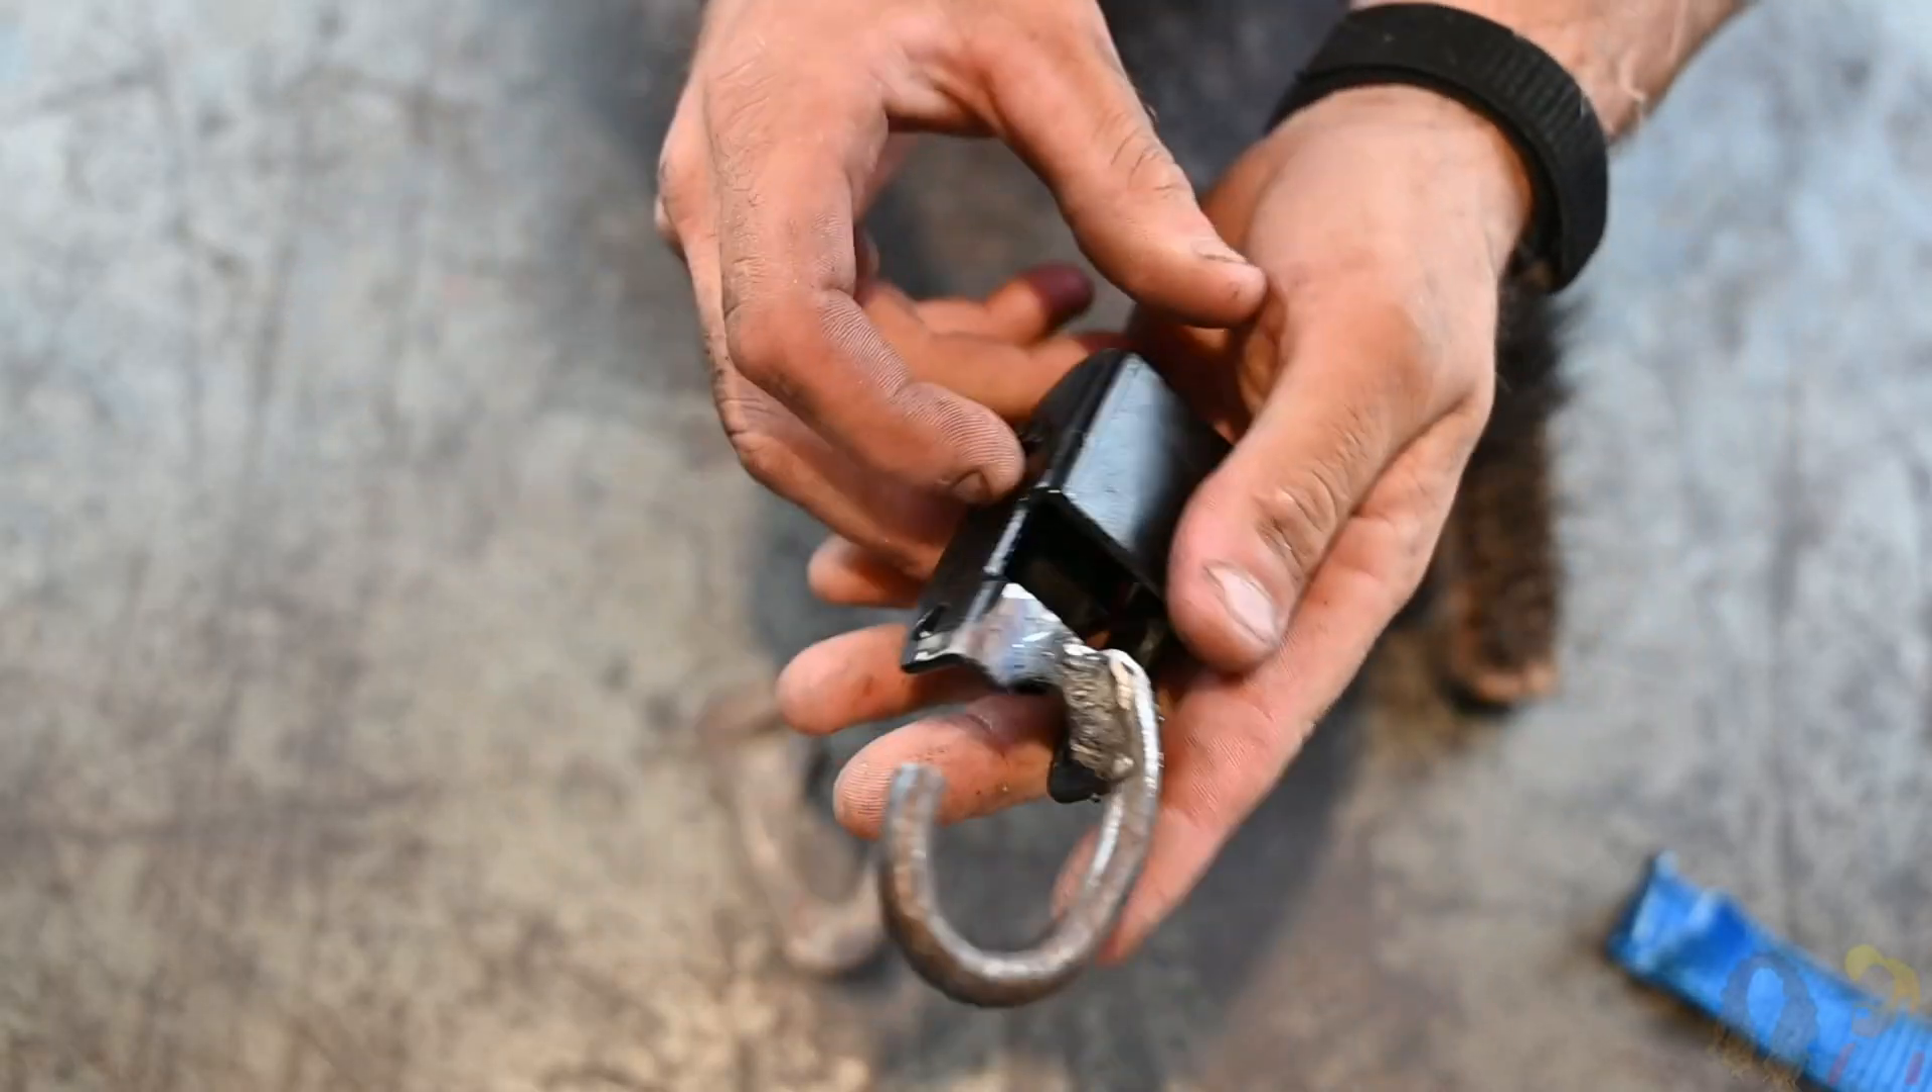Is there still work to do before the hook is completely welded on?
No.